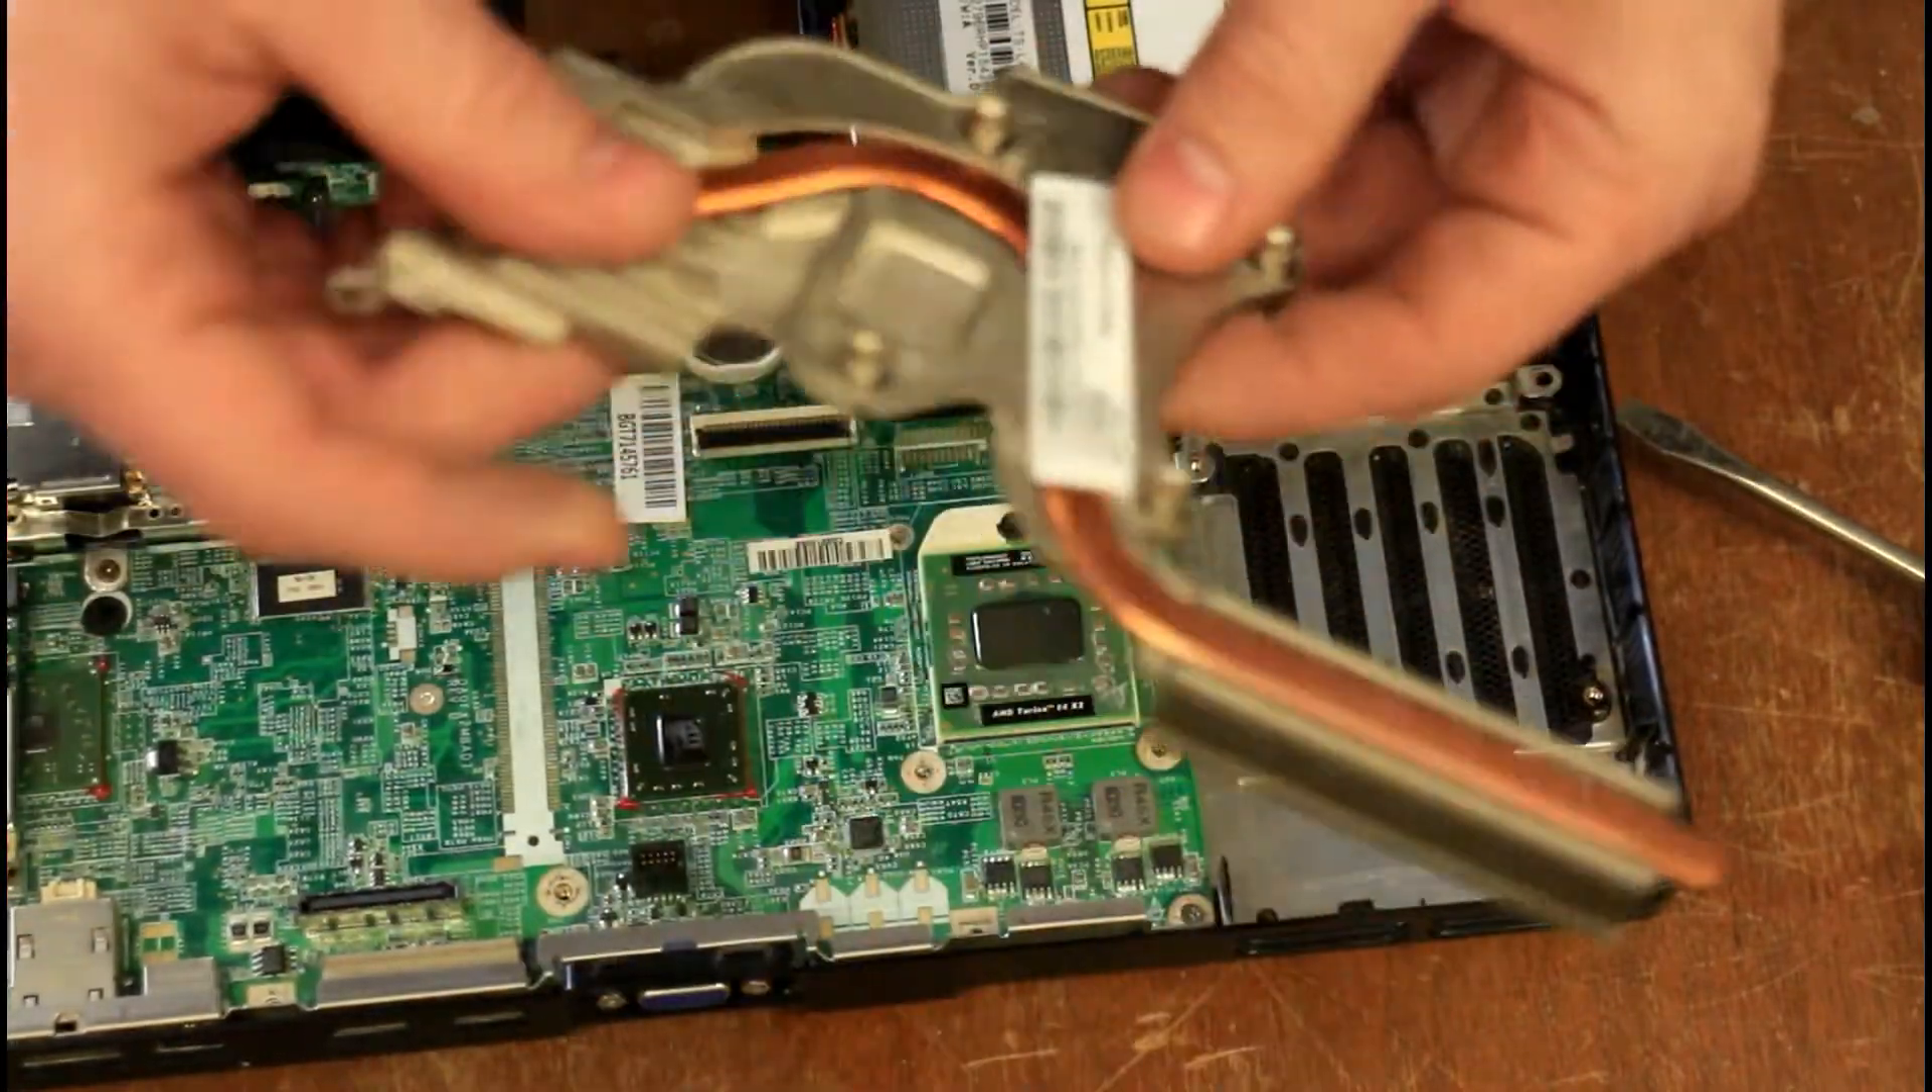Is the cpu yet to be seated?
No.